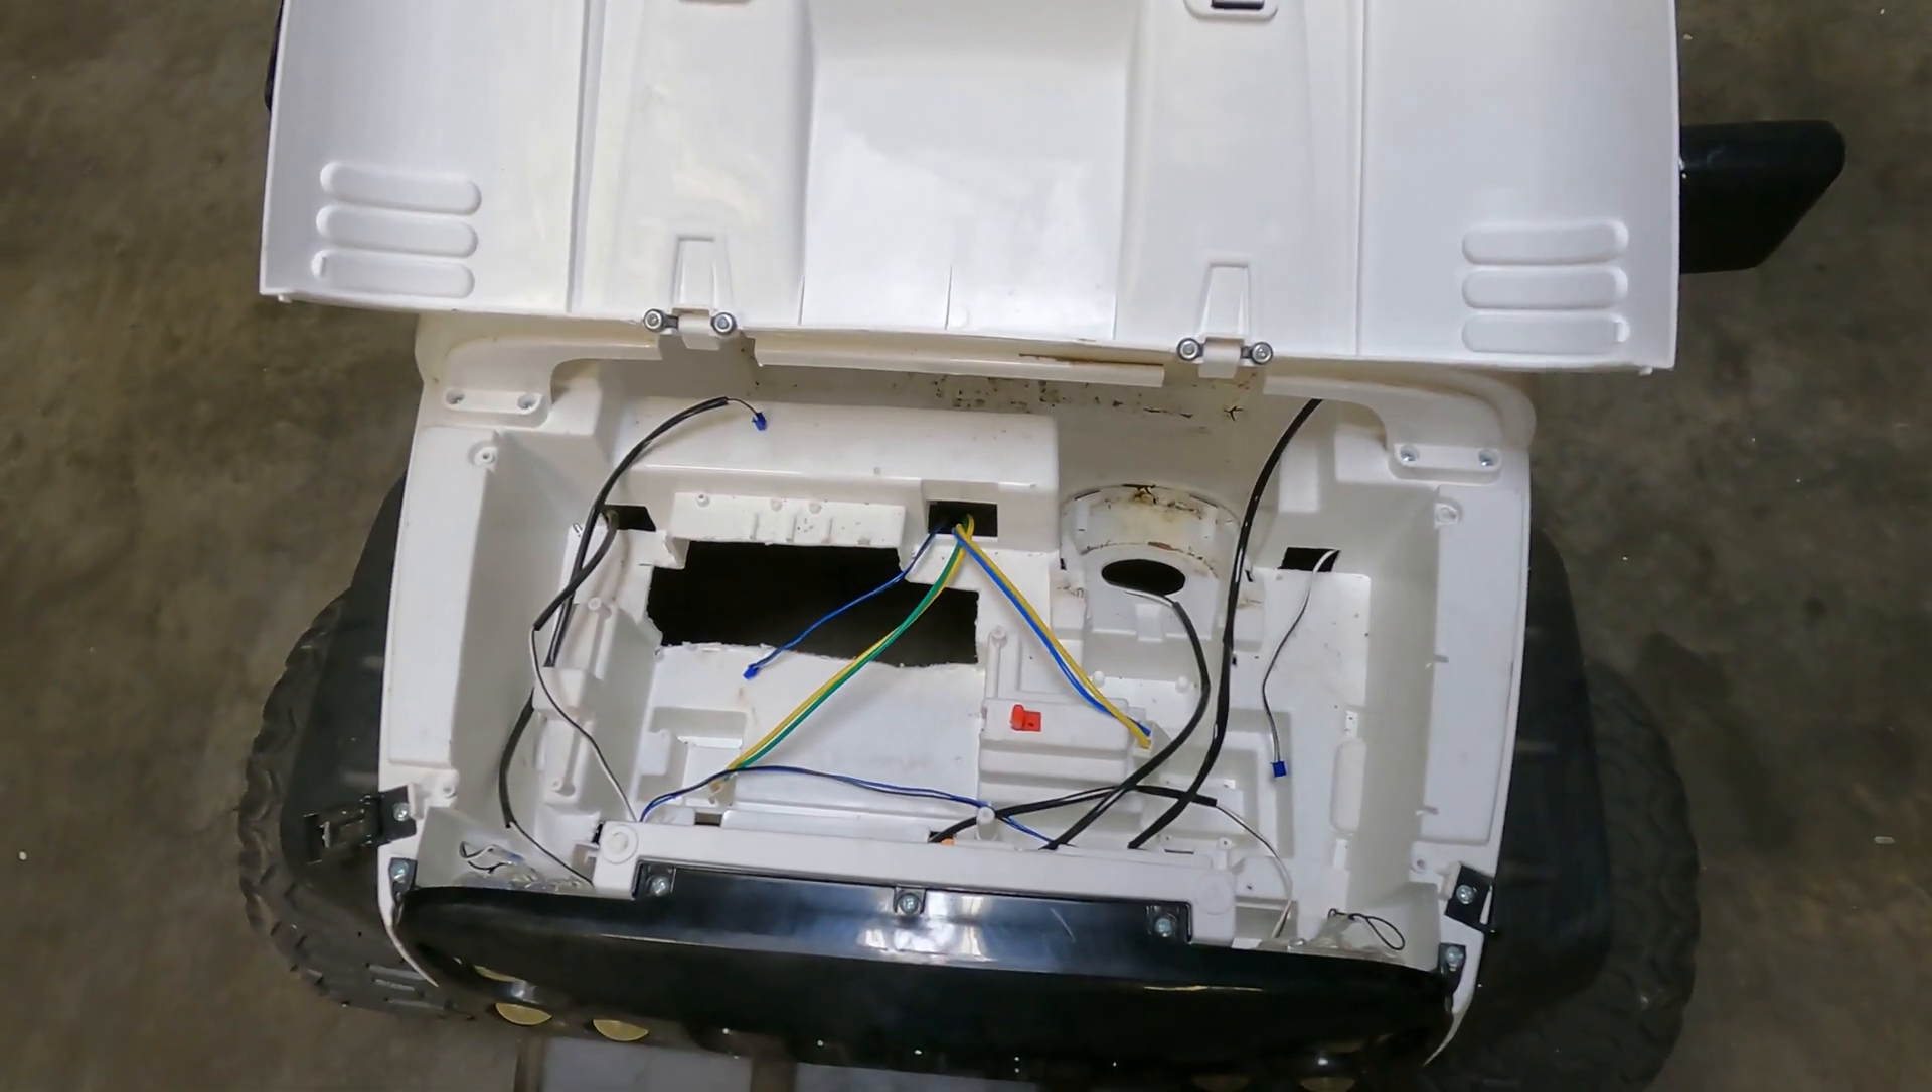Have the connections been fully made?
No.